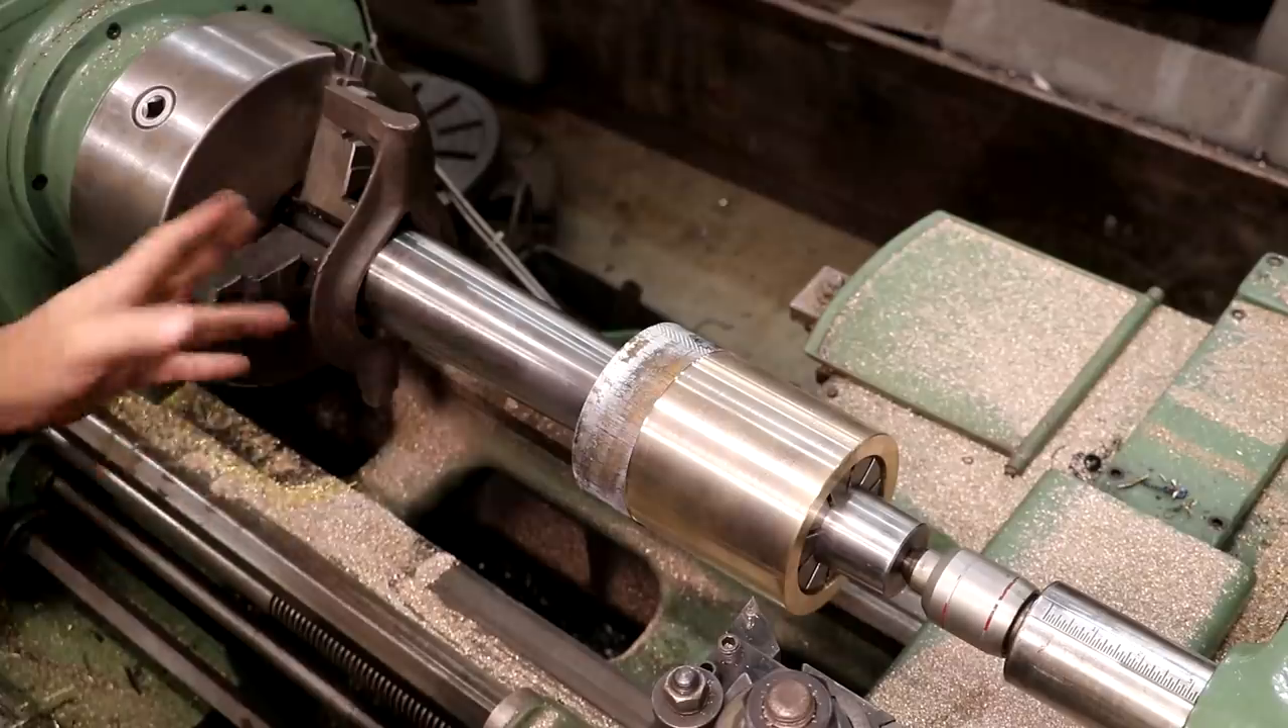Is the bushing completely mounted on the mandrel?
Yes.